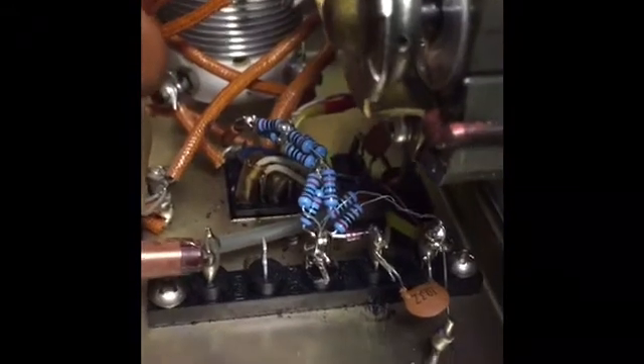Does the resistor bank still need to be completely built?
No.